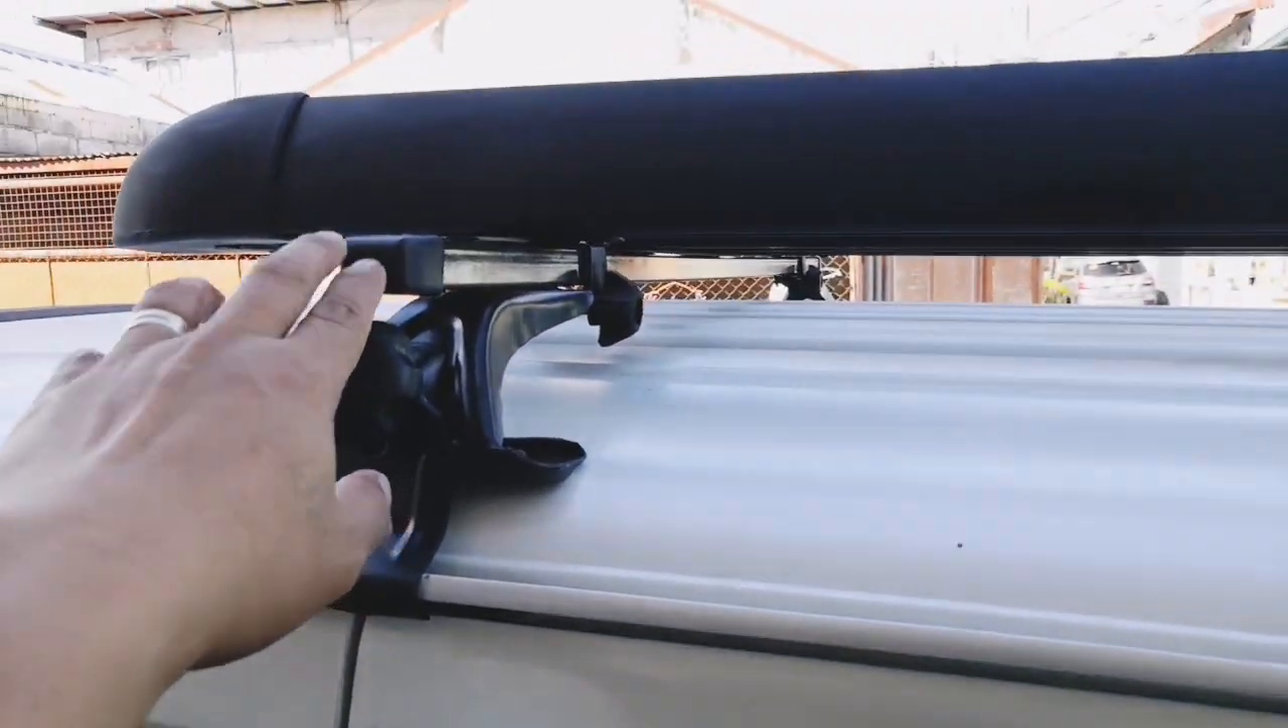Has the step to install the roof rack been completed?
Yes.